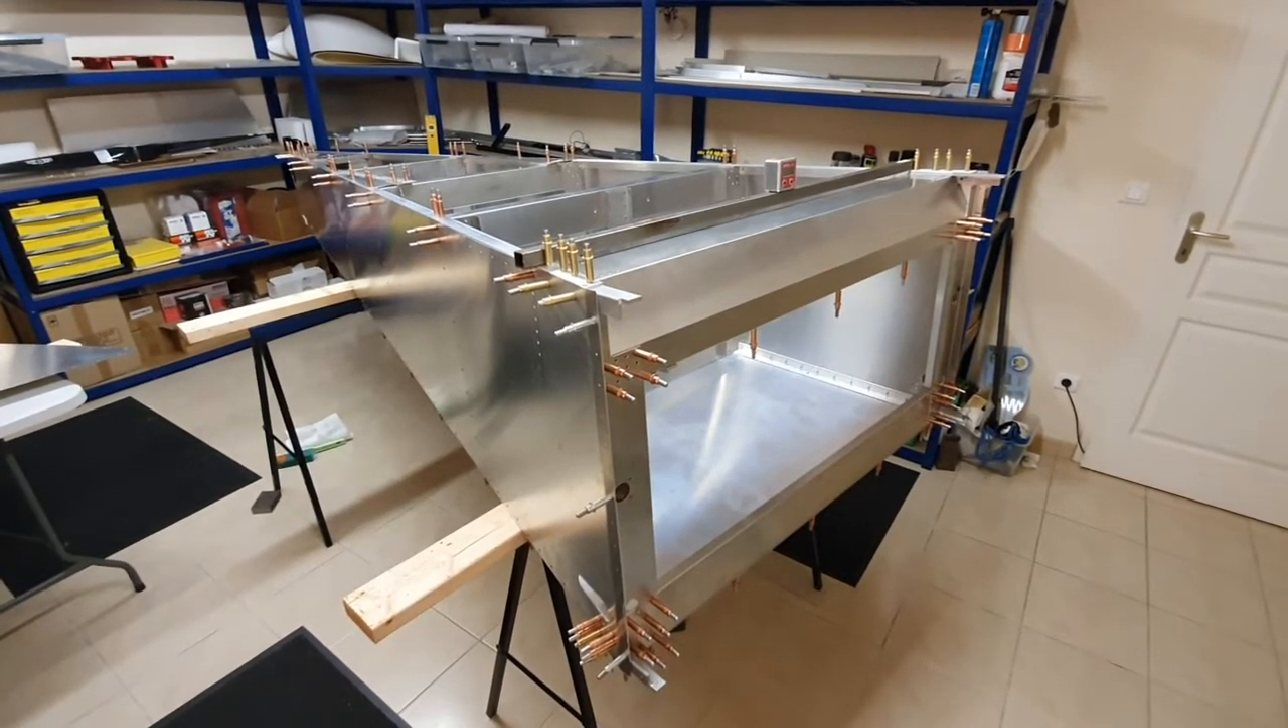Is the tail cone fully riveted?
No.